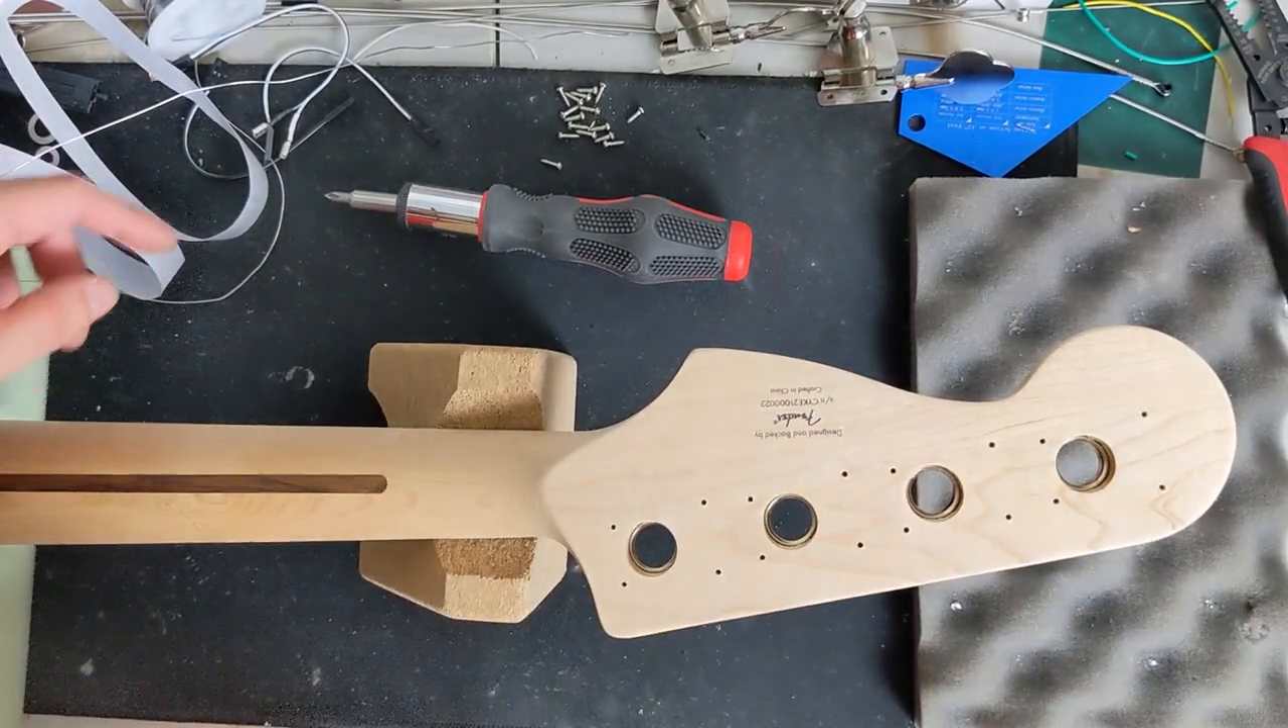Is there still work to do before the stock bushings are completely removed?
Yes.